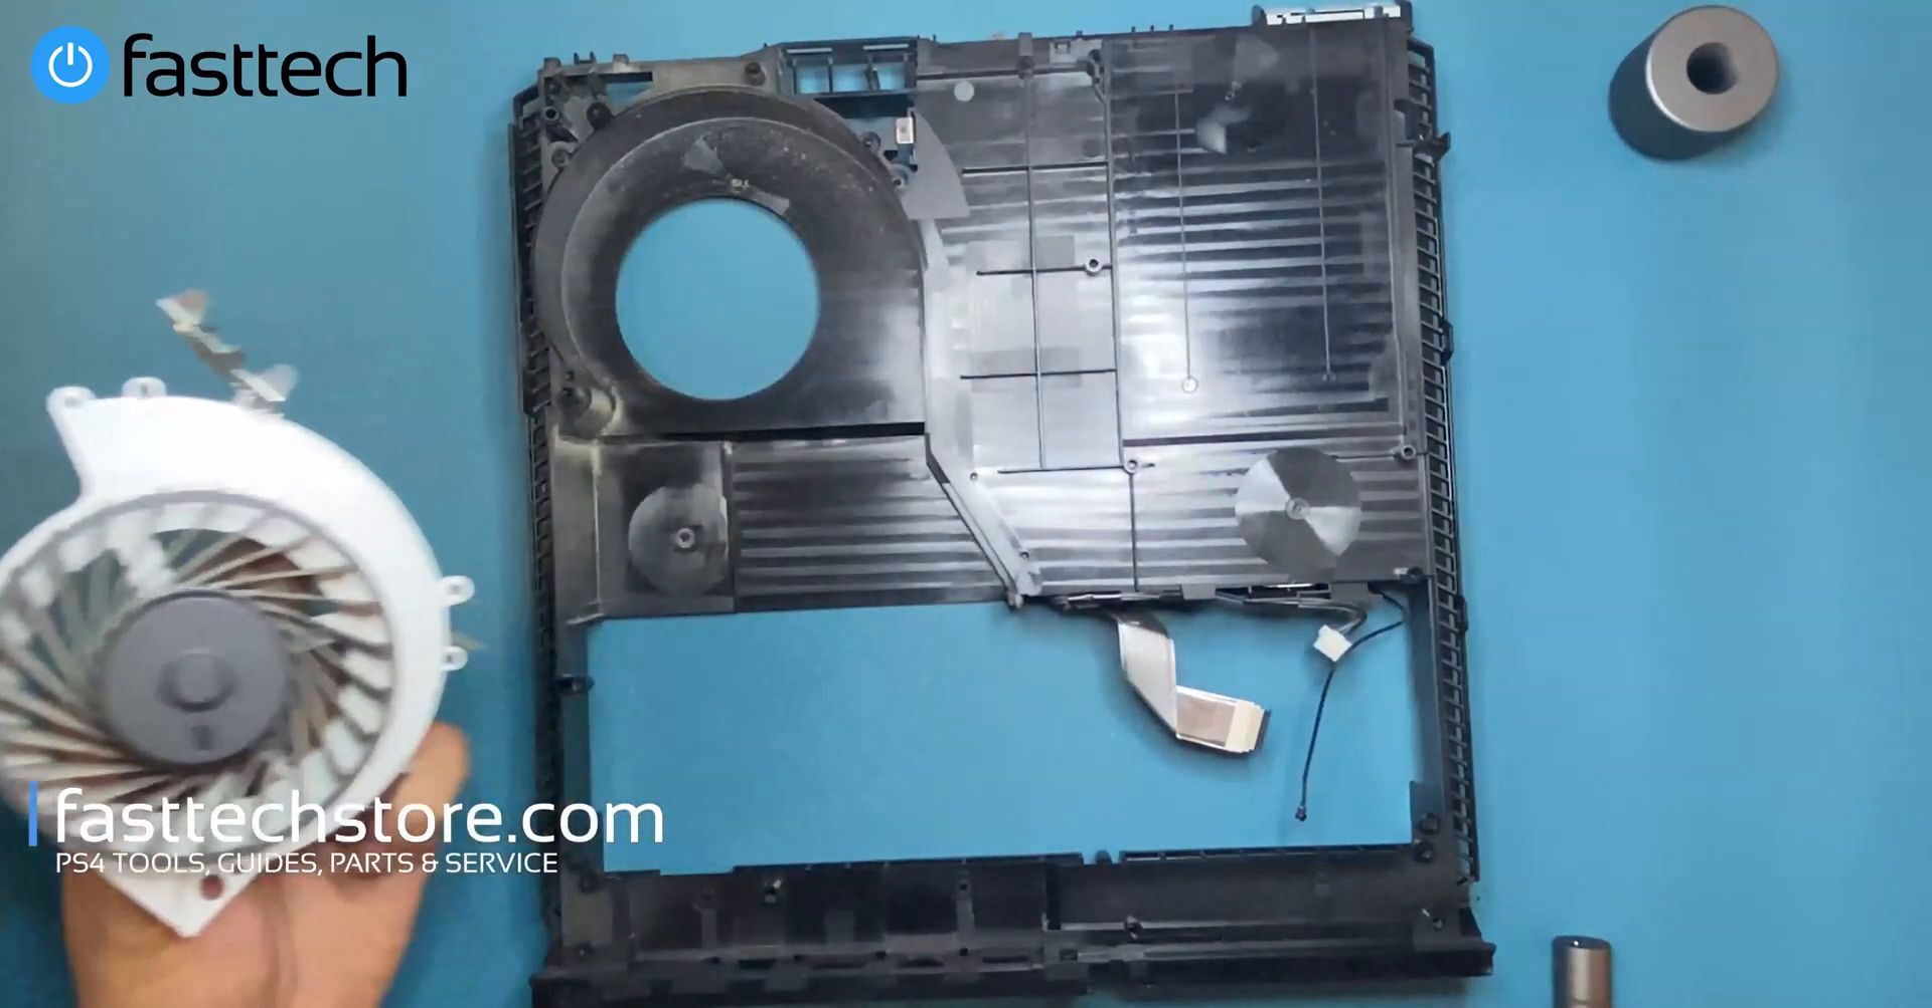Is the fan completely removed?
Yes.